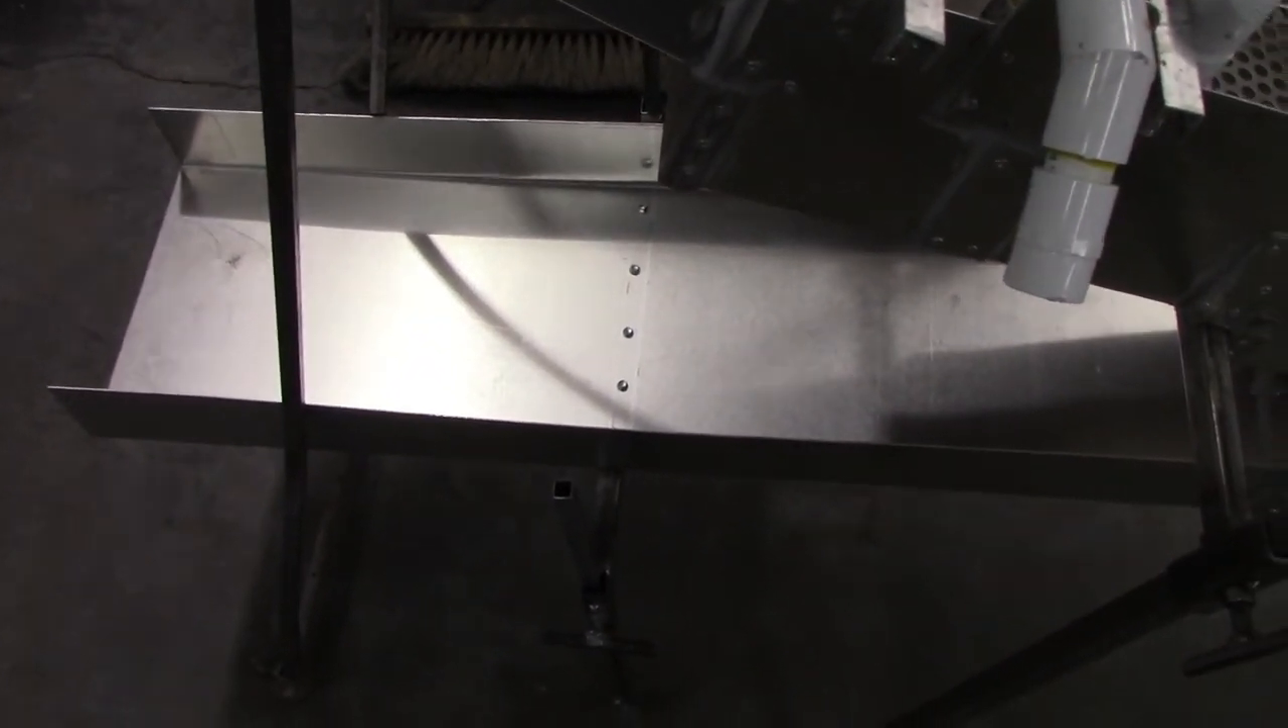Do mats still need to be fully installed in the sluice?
Yes.